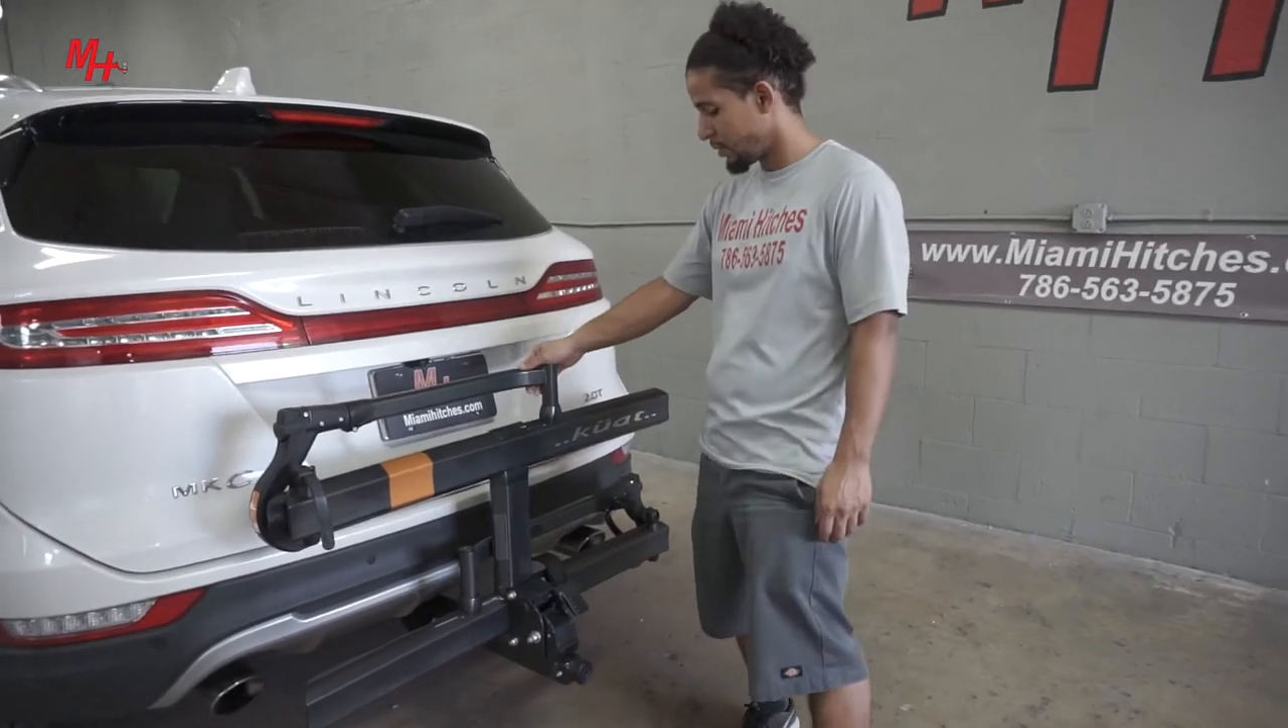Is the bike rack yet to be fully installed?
No.